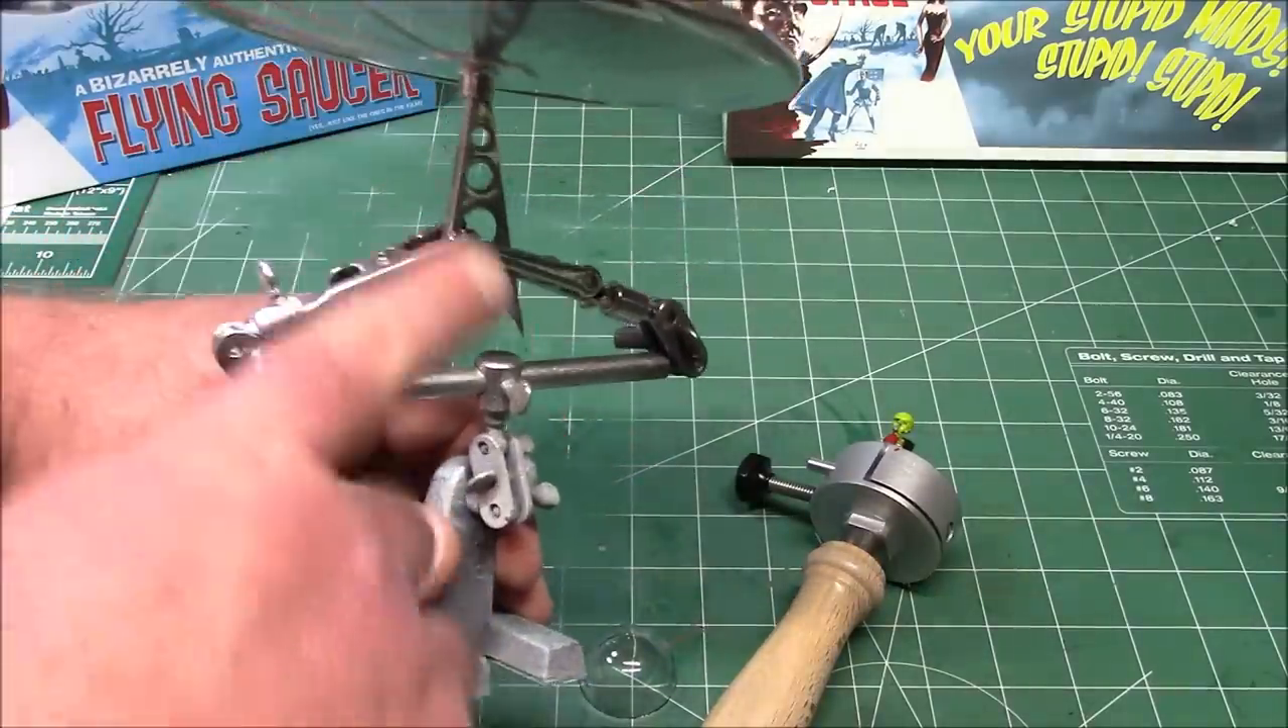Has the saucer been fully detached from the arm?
No.